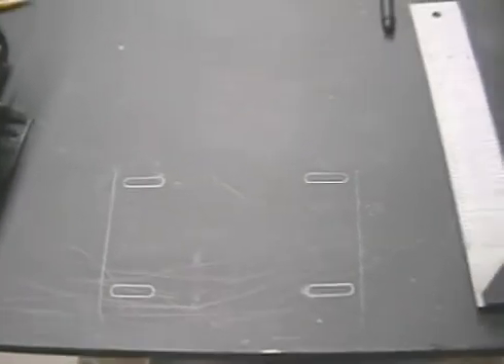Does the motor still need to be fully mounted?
Yes.